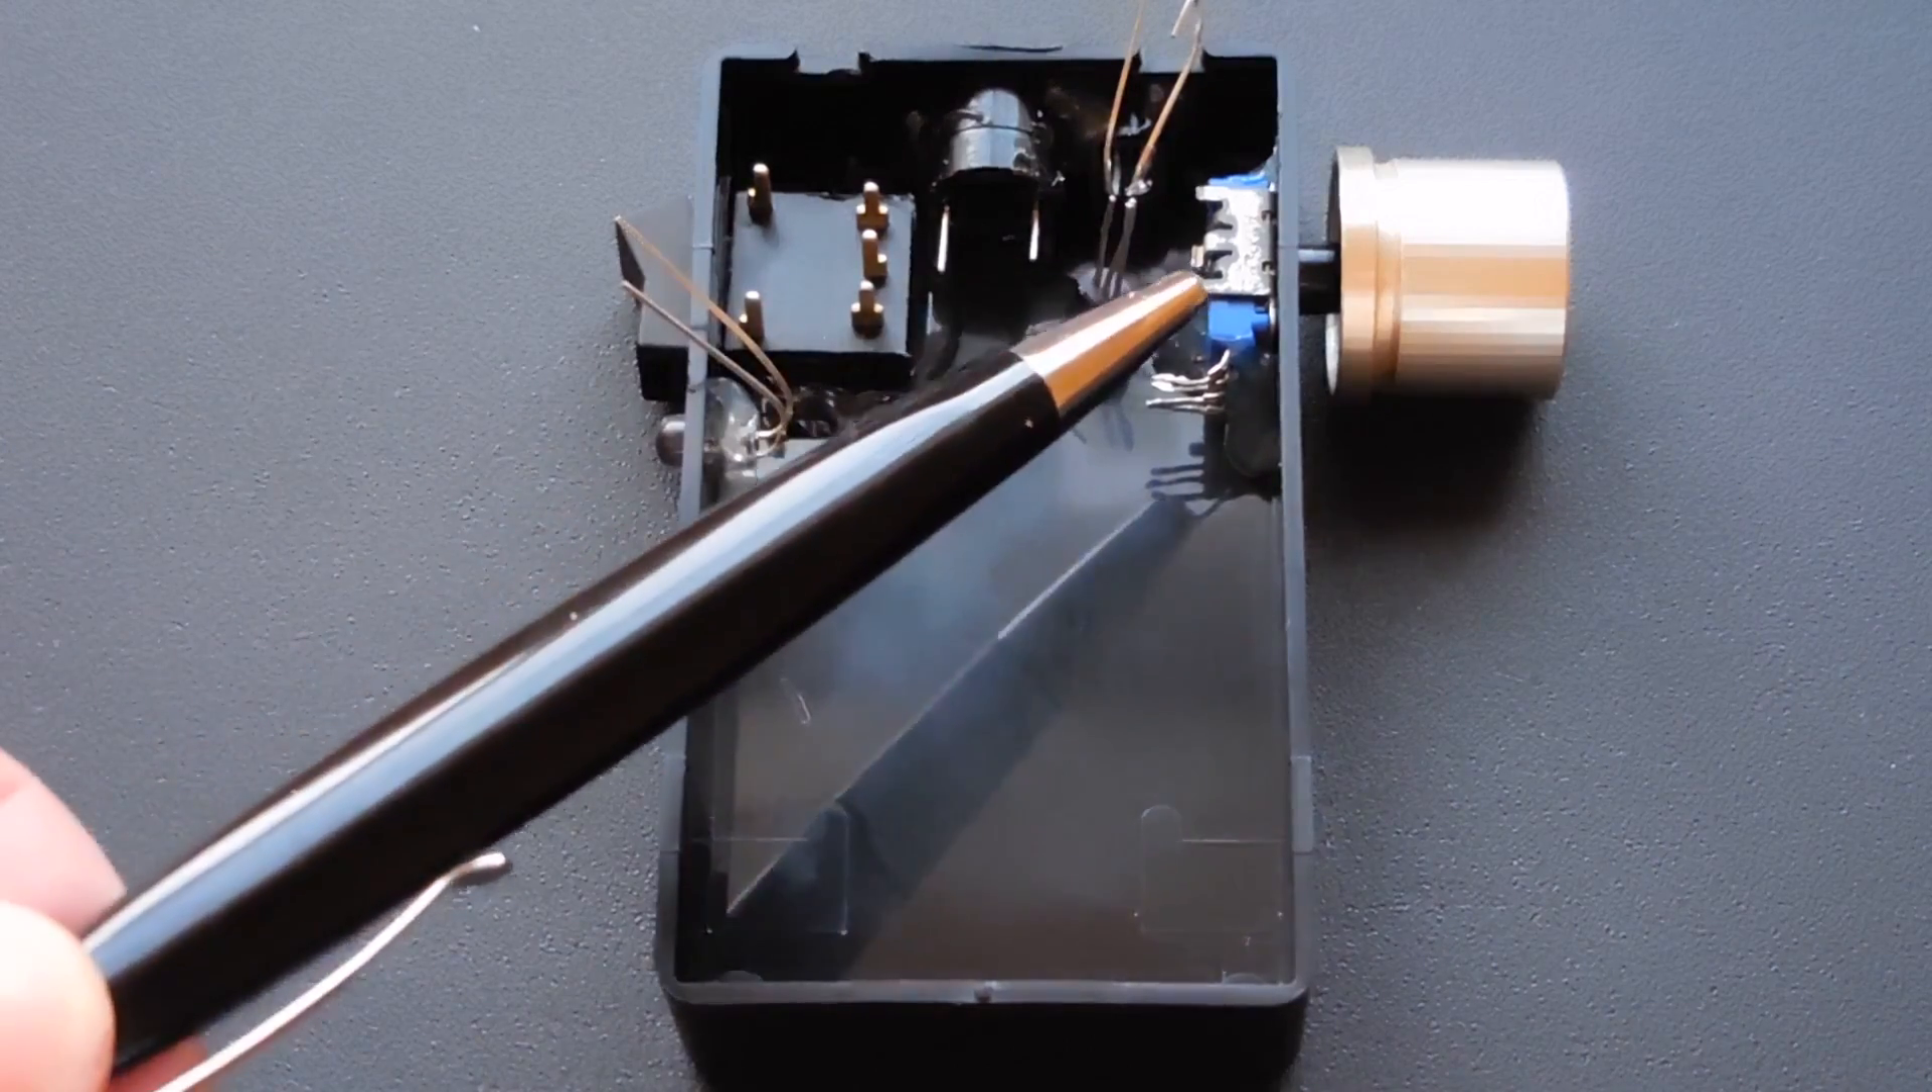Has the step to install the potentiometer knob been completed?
Yes.